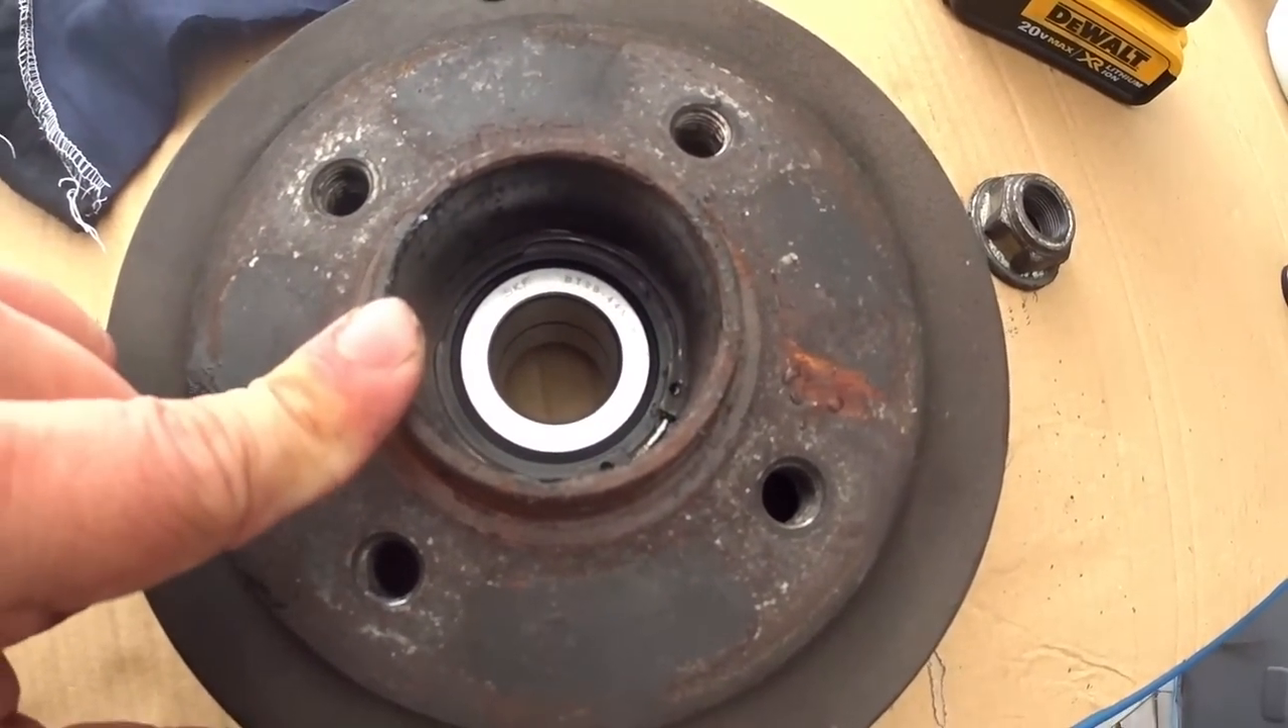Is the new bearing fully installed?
Yes.